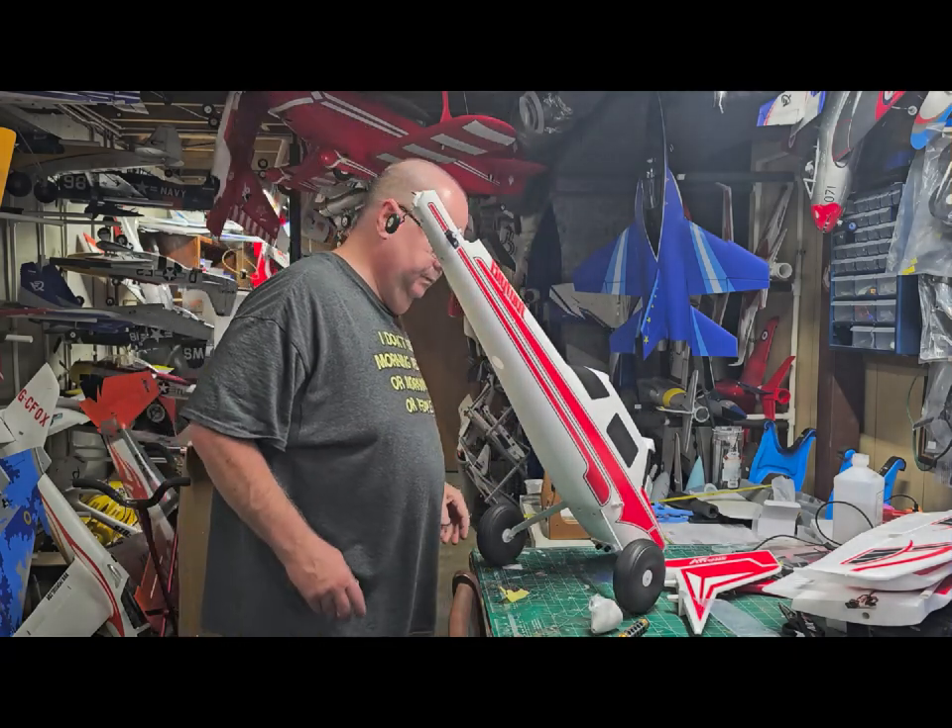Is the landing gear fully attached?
Yes.